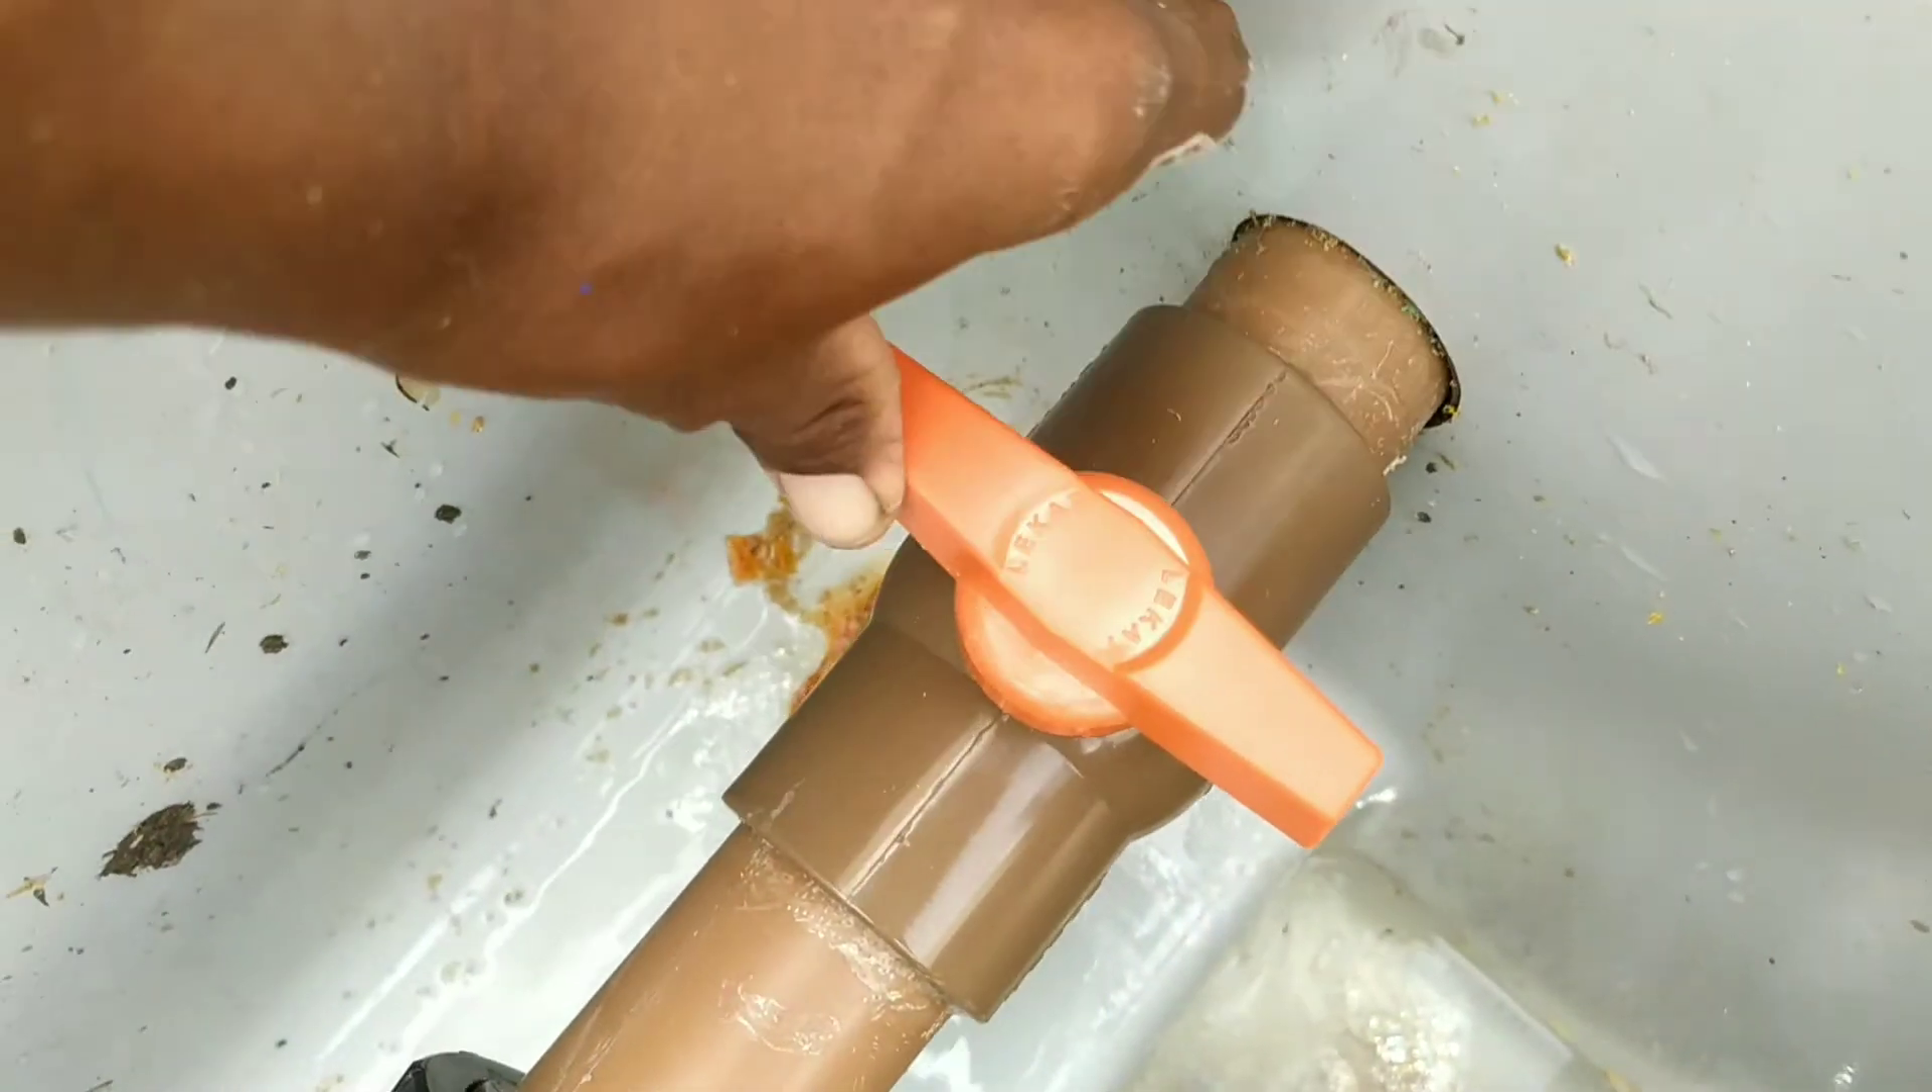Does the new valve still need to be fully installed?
No.